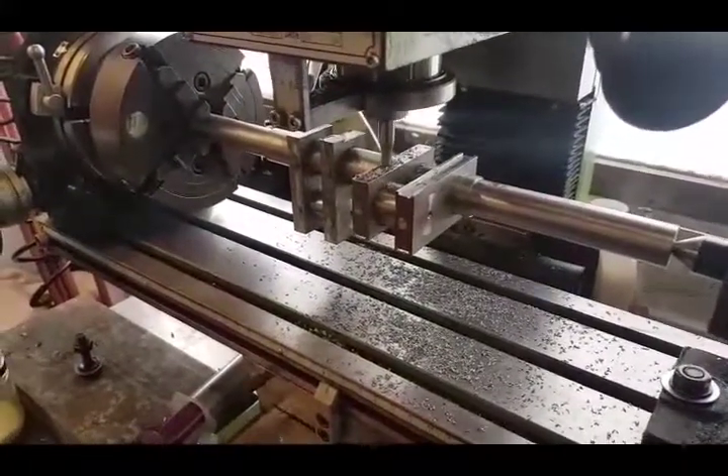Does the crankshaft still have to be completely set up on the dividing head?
No.